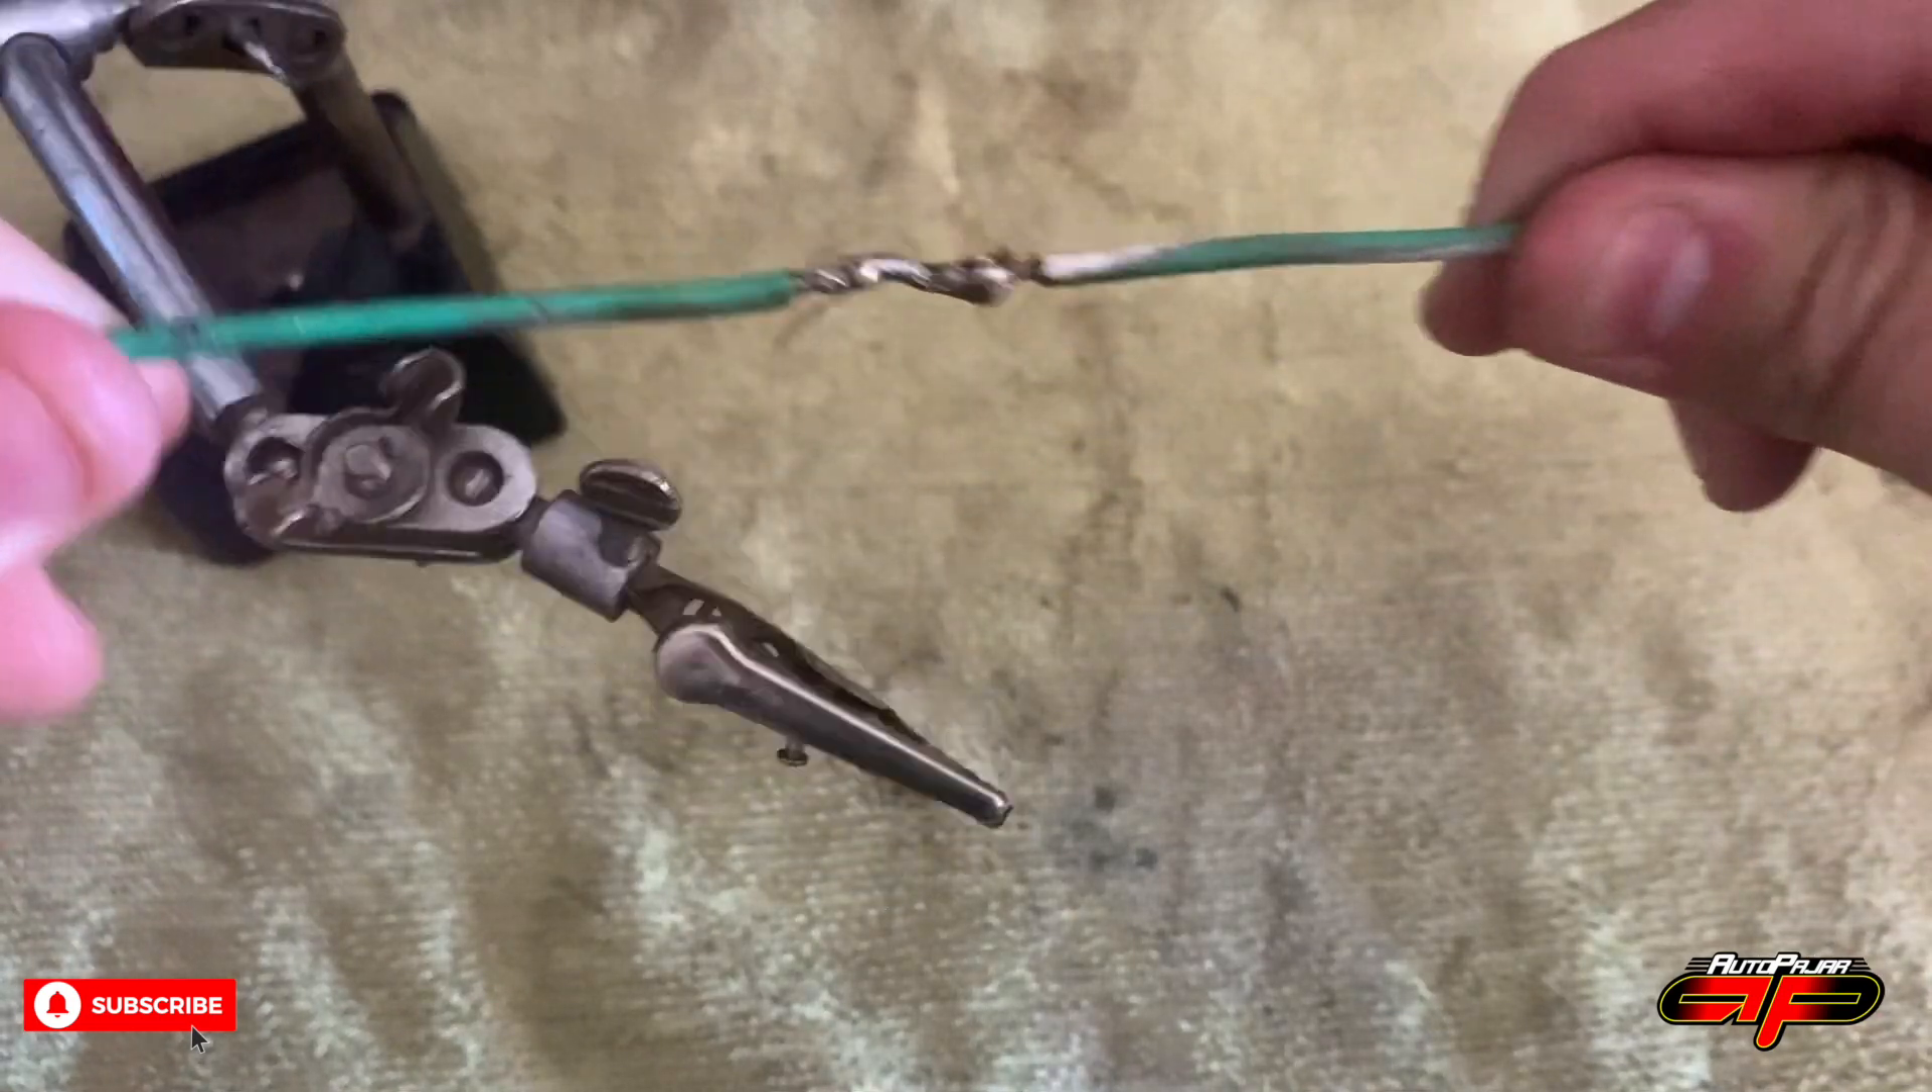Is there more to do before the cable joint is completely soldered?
No.